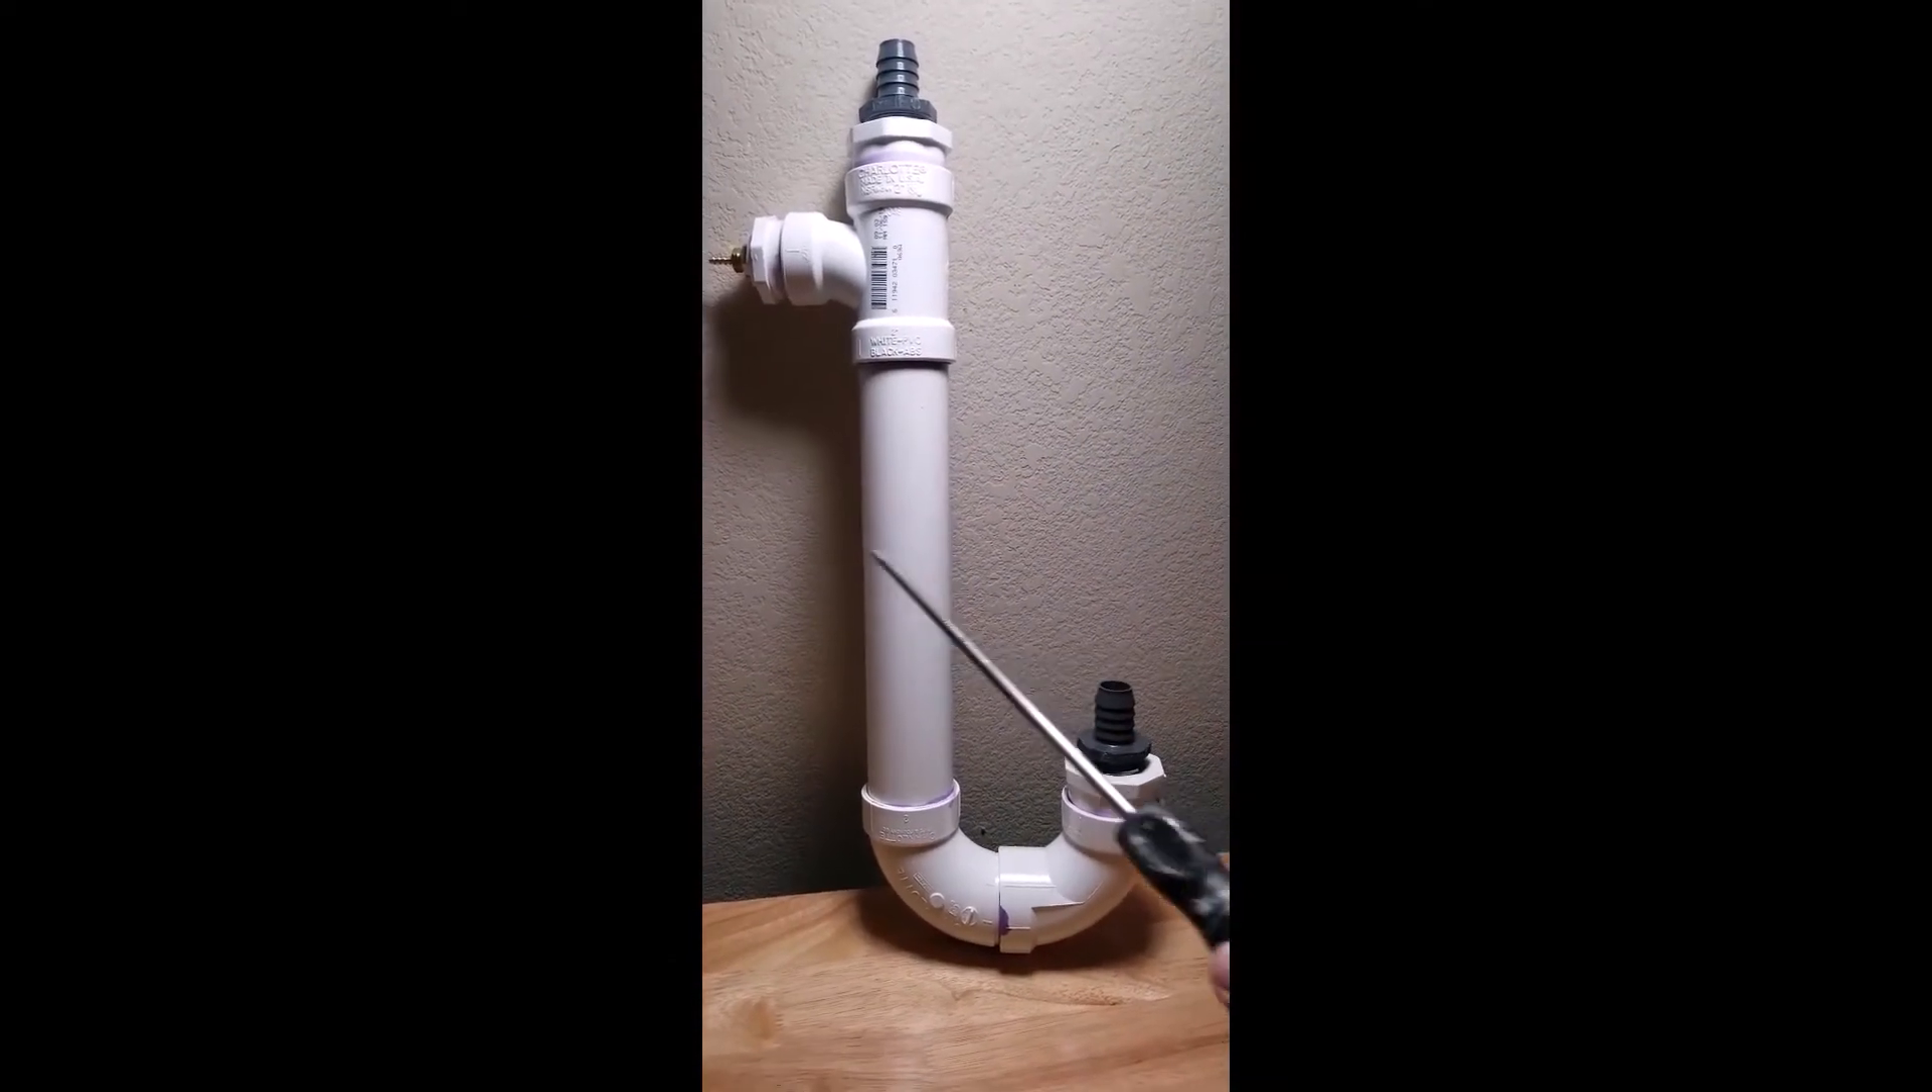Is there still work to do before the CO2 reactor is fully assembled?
No.